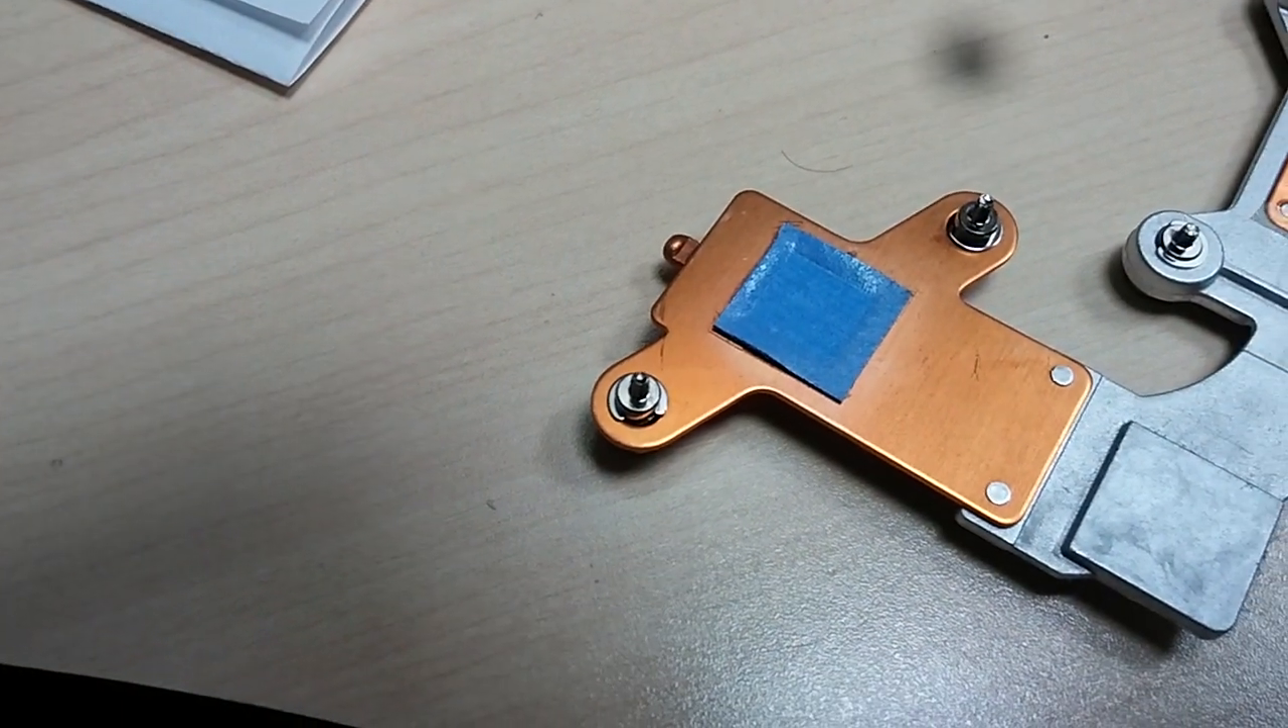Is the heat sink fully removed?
Yes.